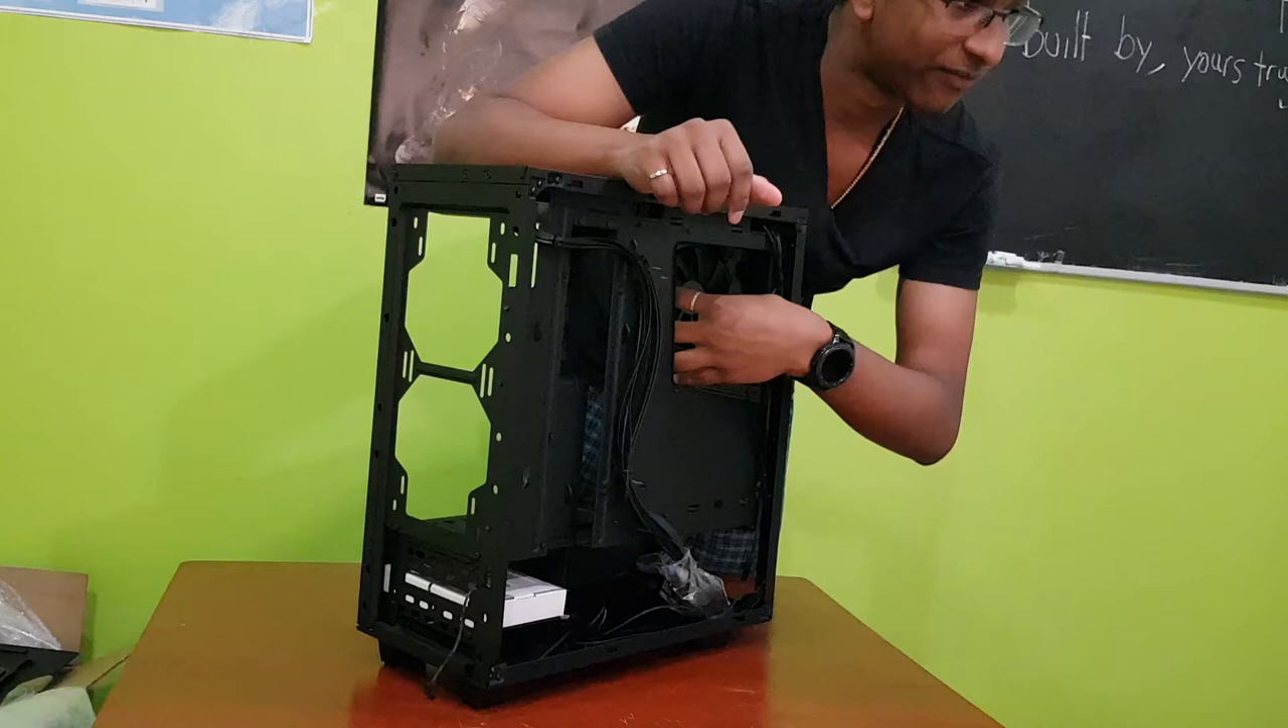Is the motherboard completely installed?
No.